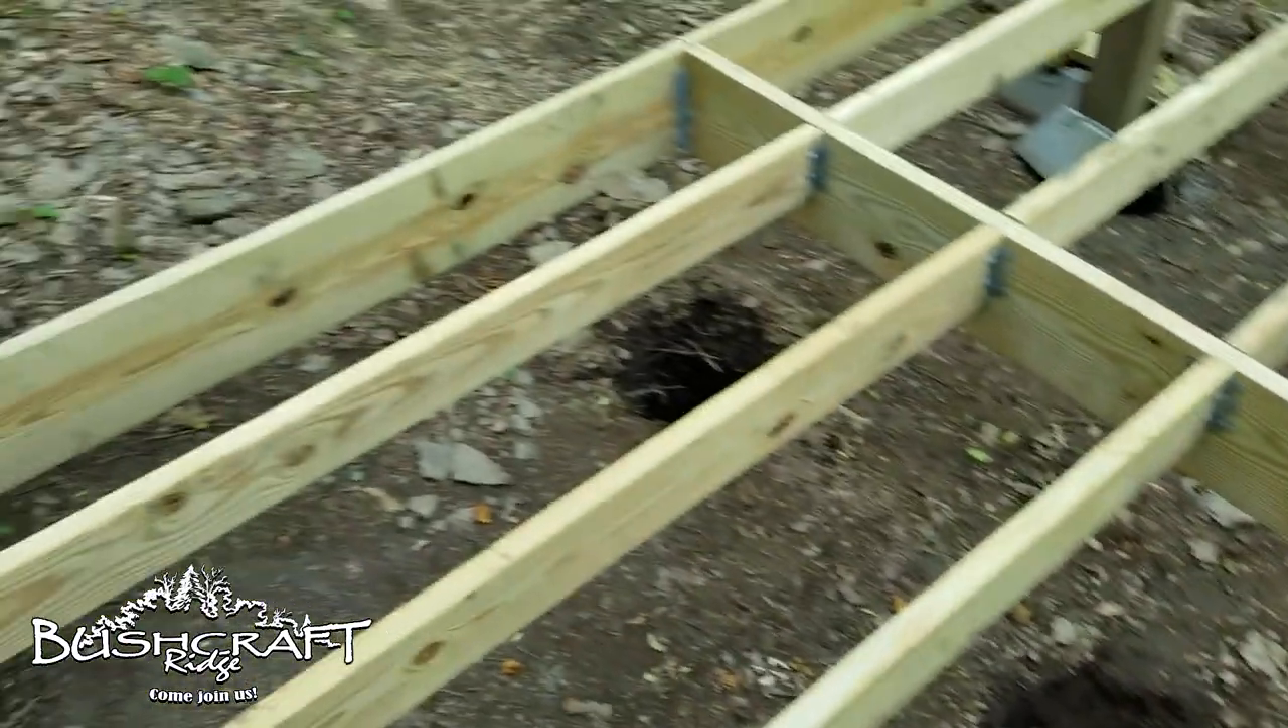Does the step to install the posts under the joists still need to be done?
Yes.